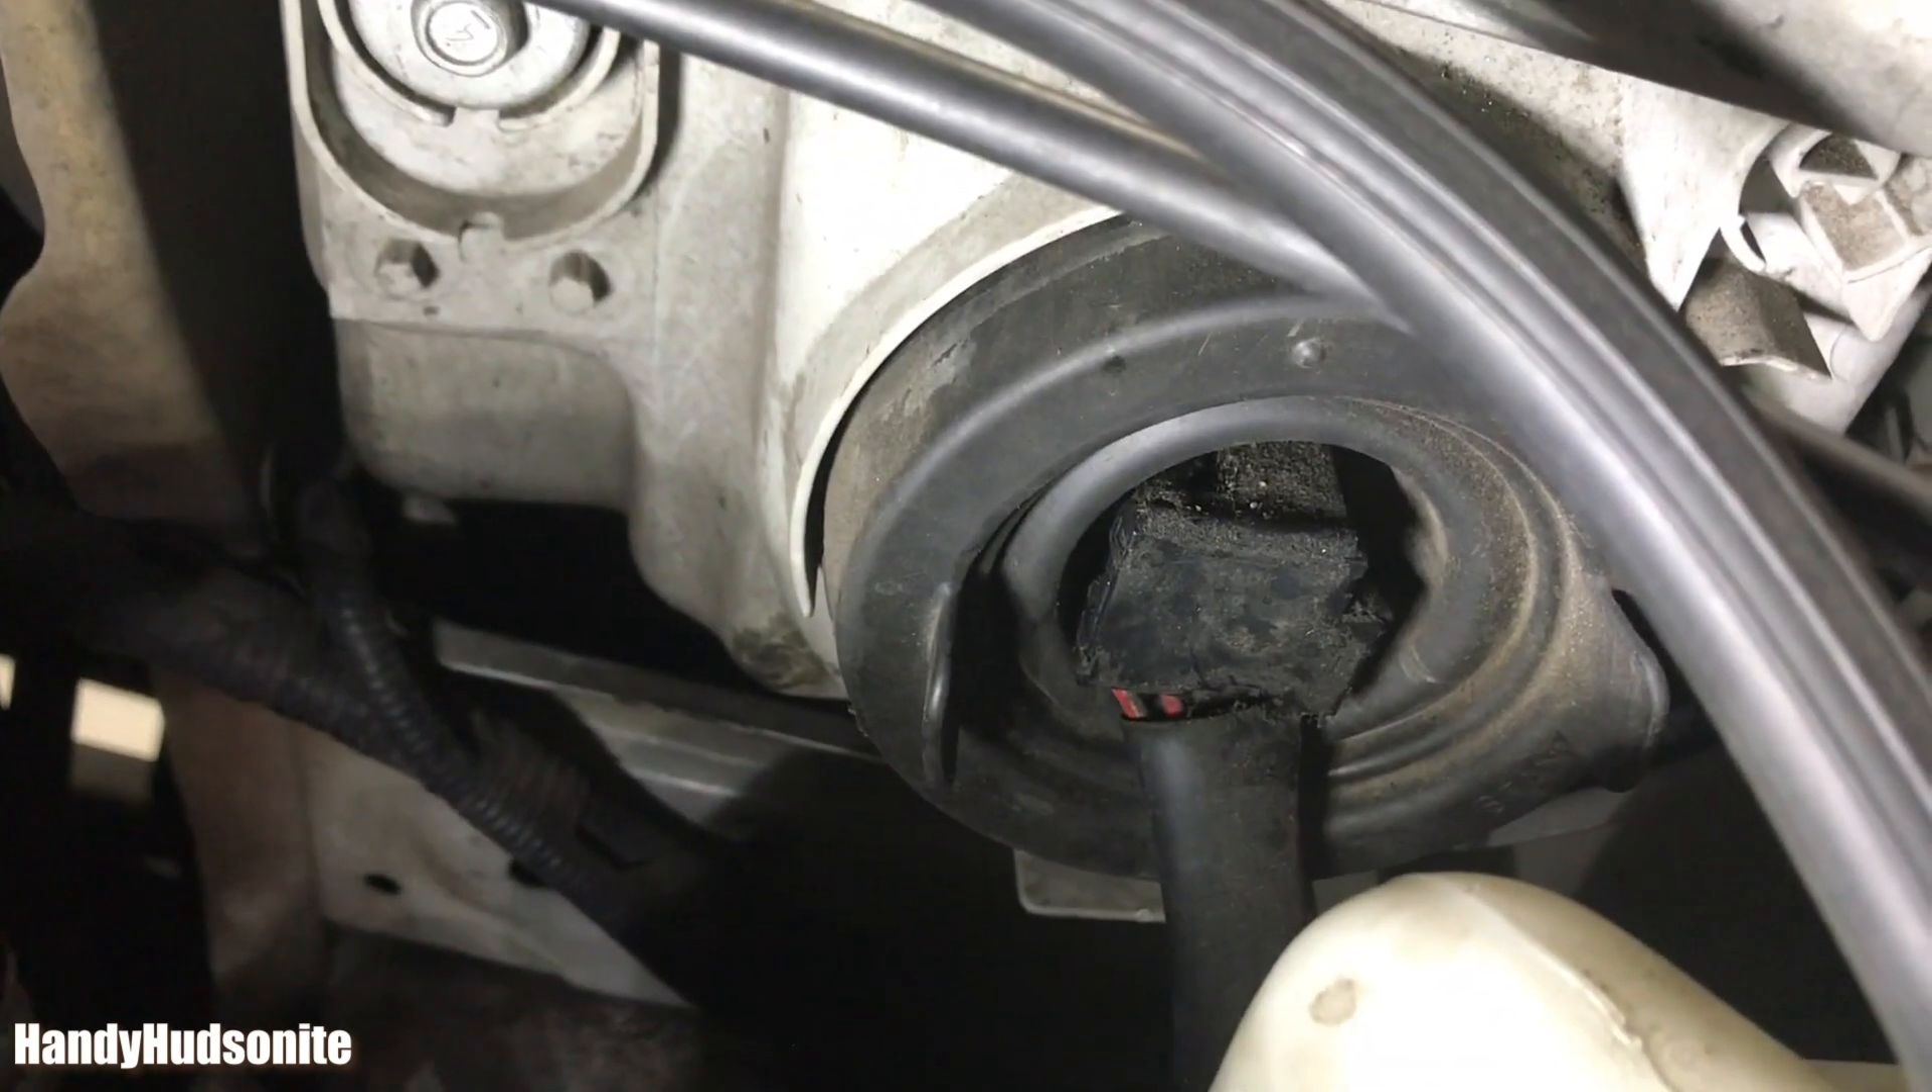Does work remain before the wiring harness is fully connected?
No.